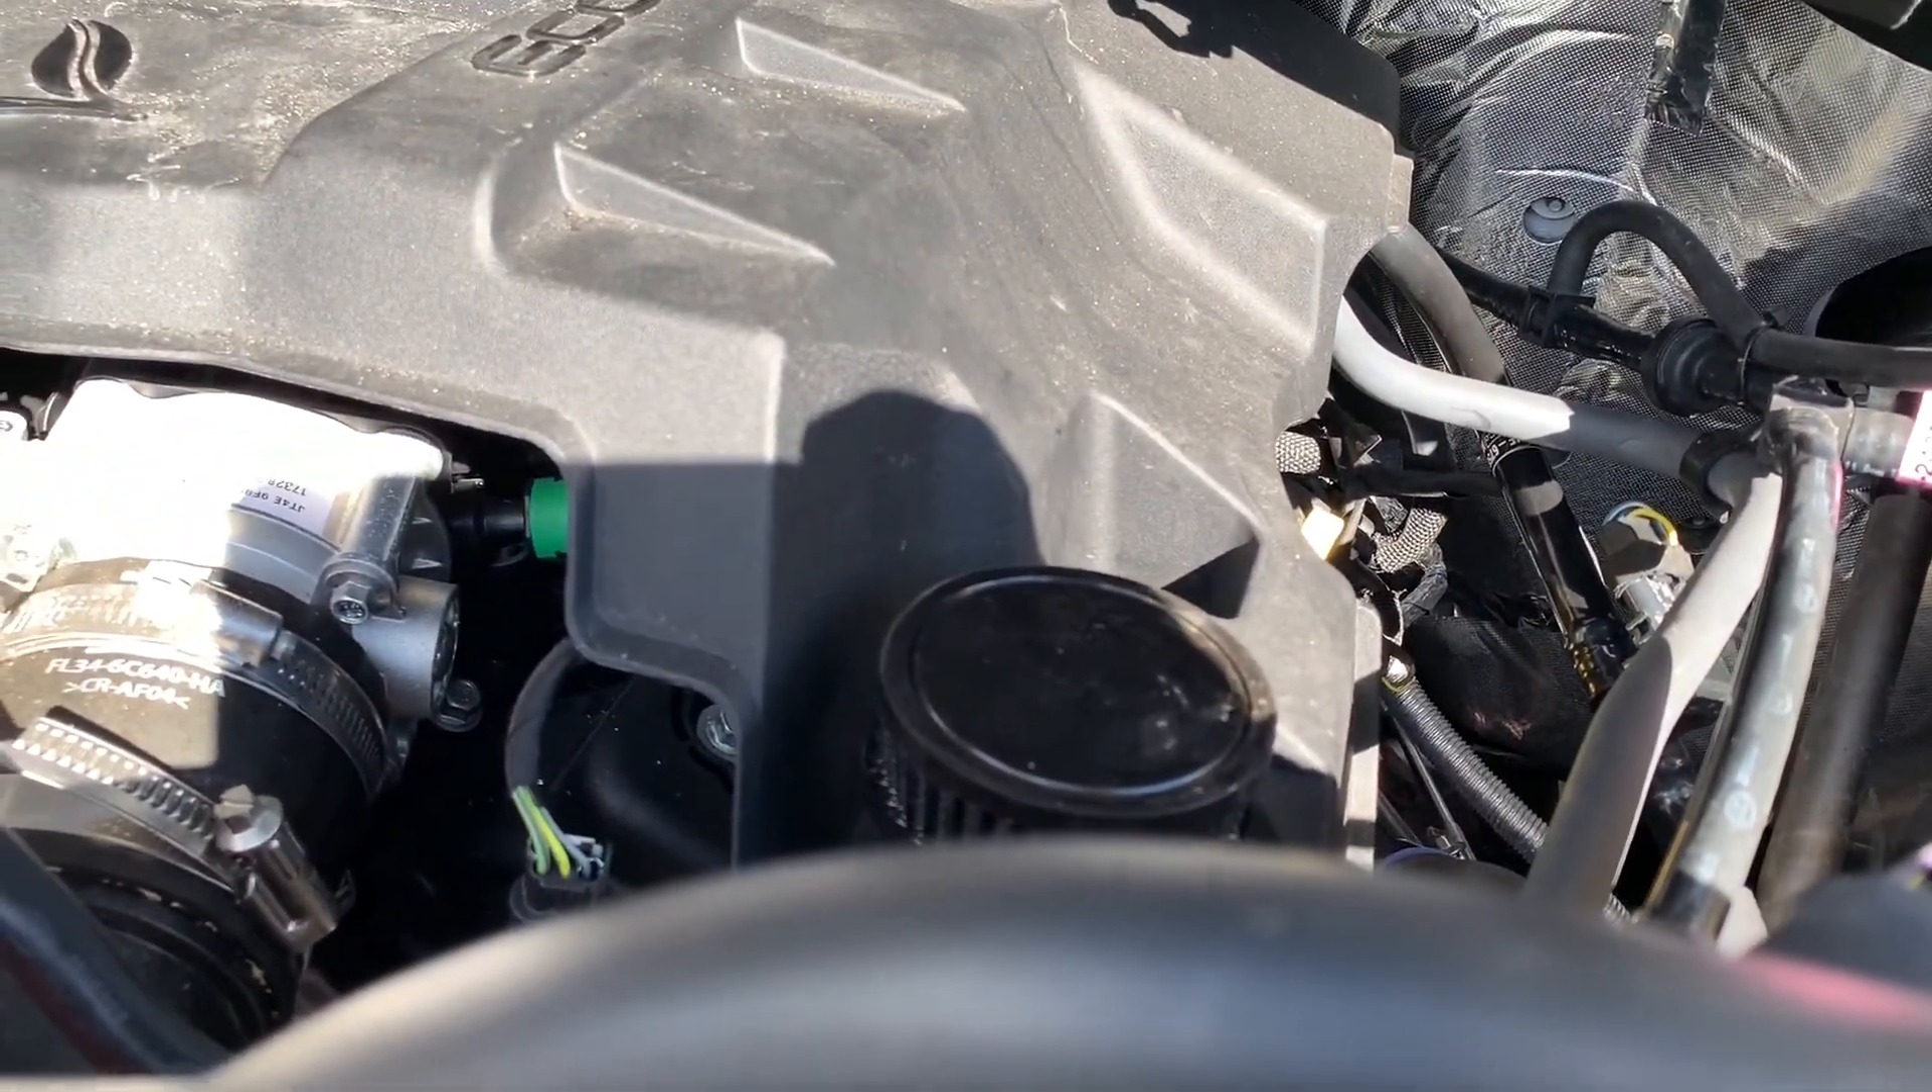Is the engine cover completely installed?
Yes.